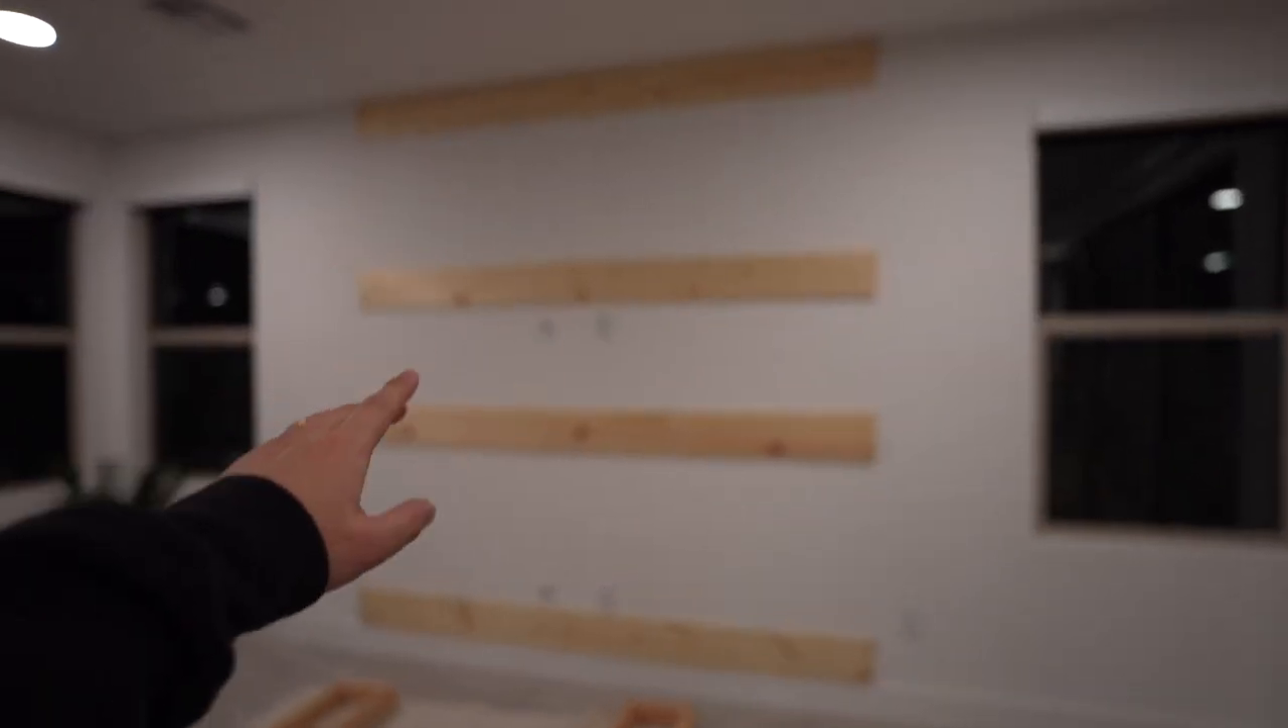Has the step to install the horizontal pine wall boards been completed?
Yes.